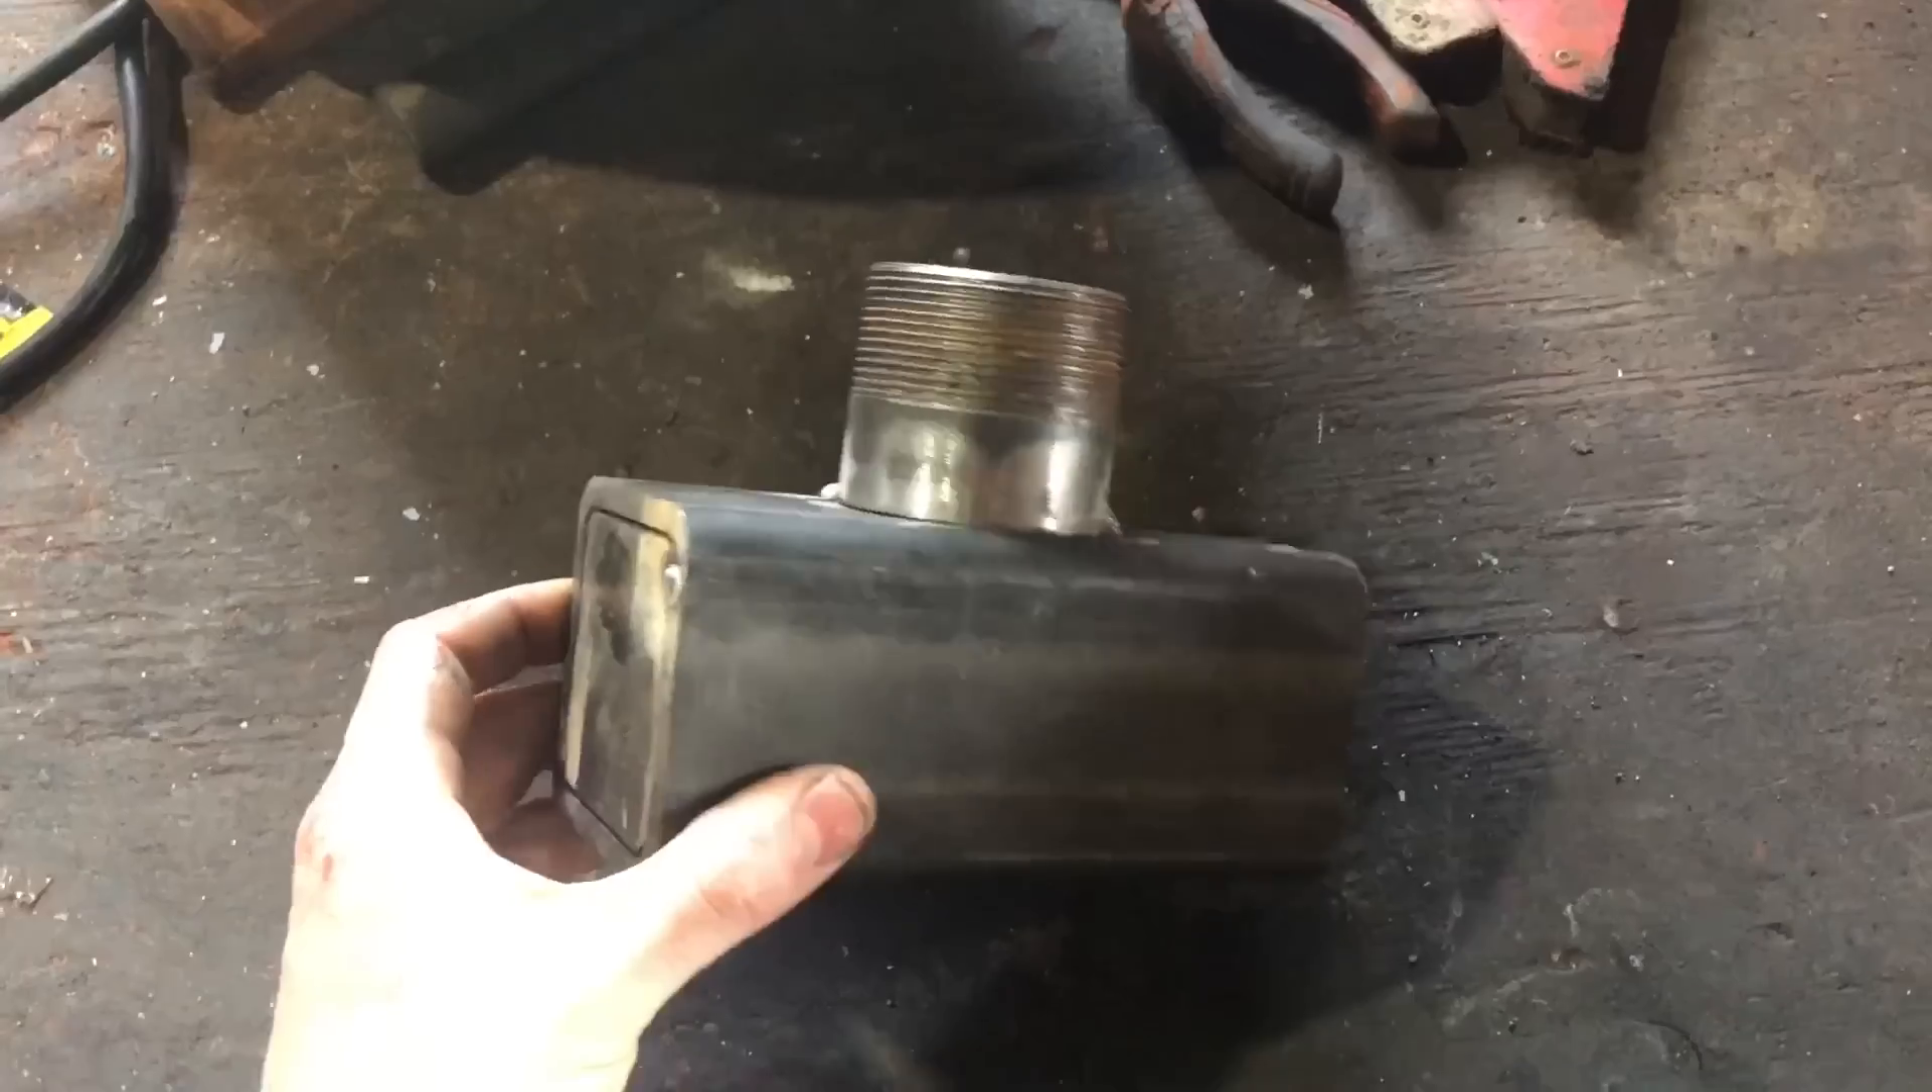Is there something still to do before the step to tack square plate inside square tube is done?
No.